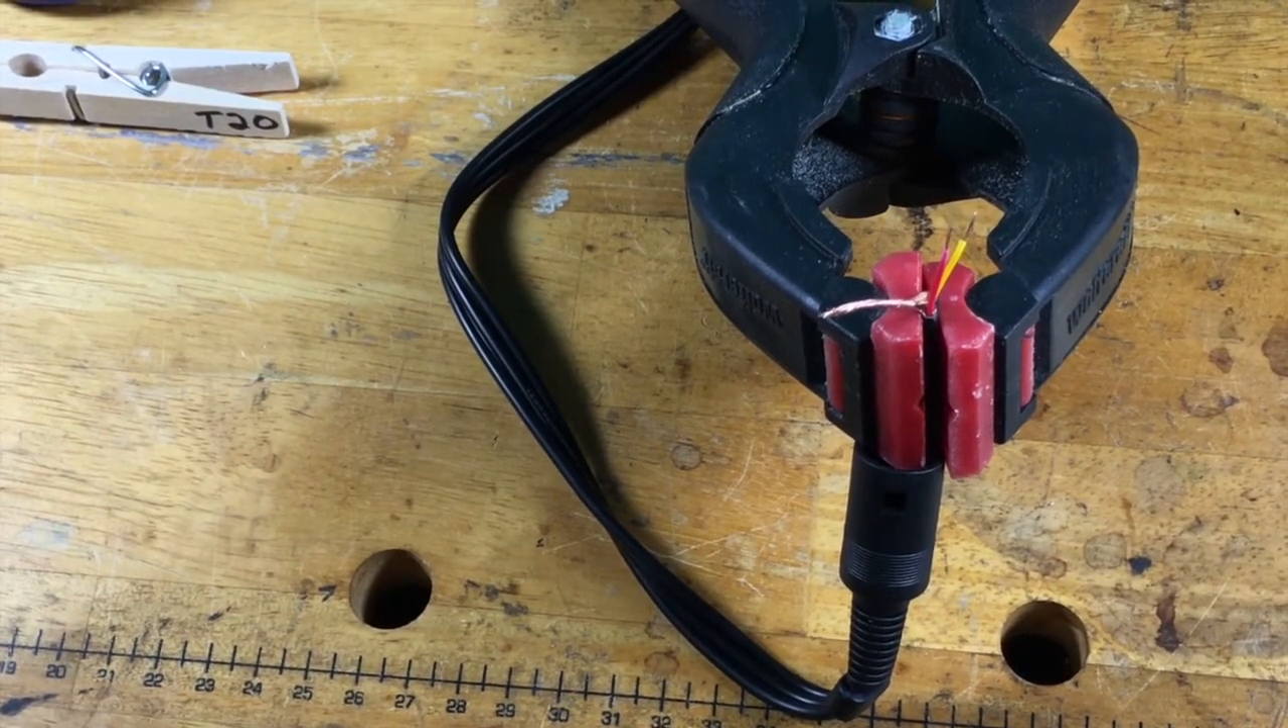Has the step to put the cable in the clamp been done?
Yes.